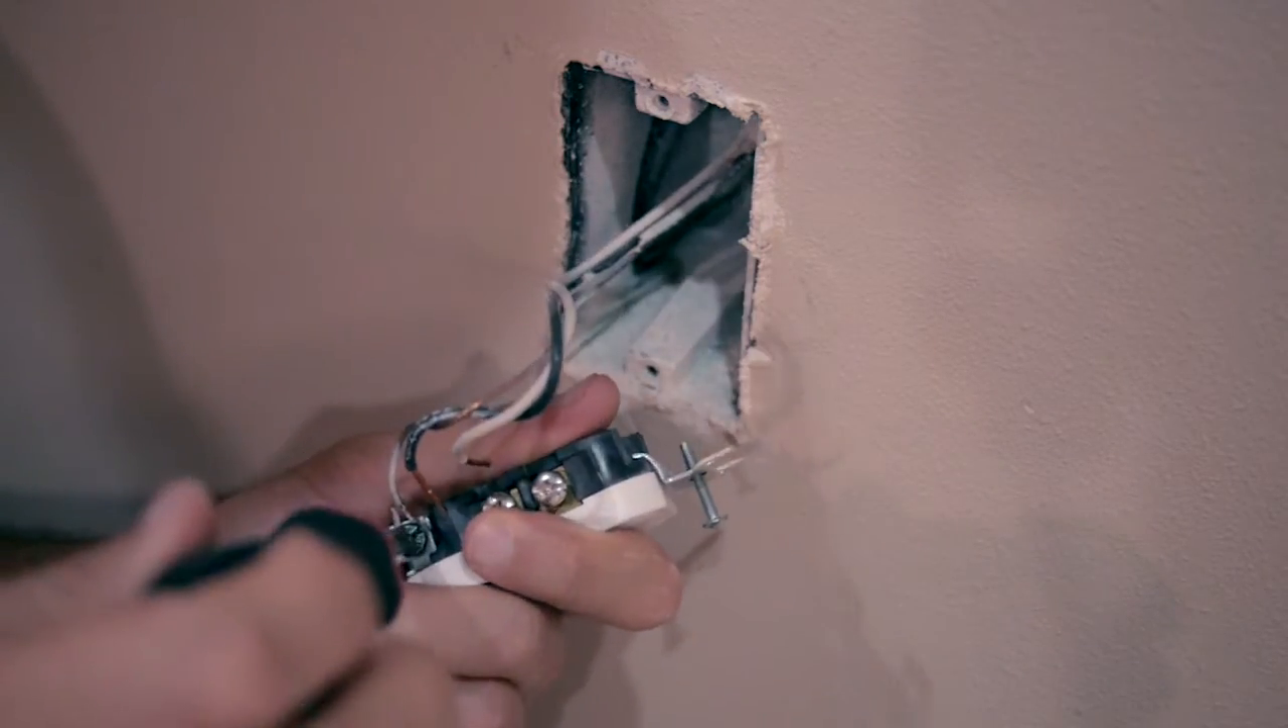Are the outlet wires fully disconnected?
No.